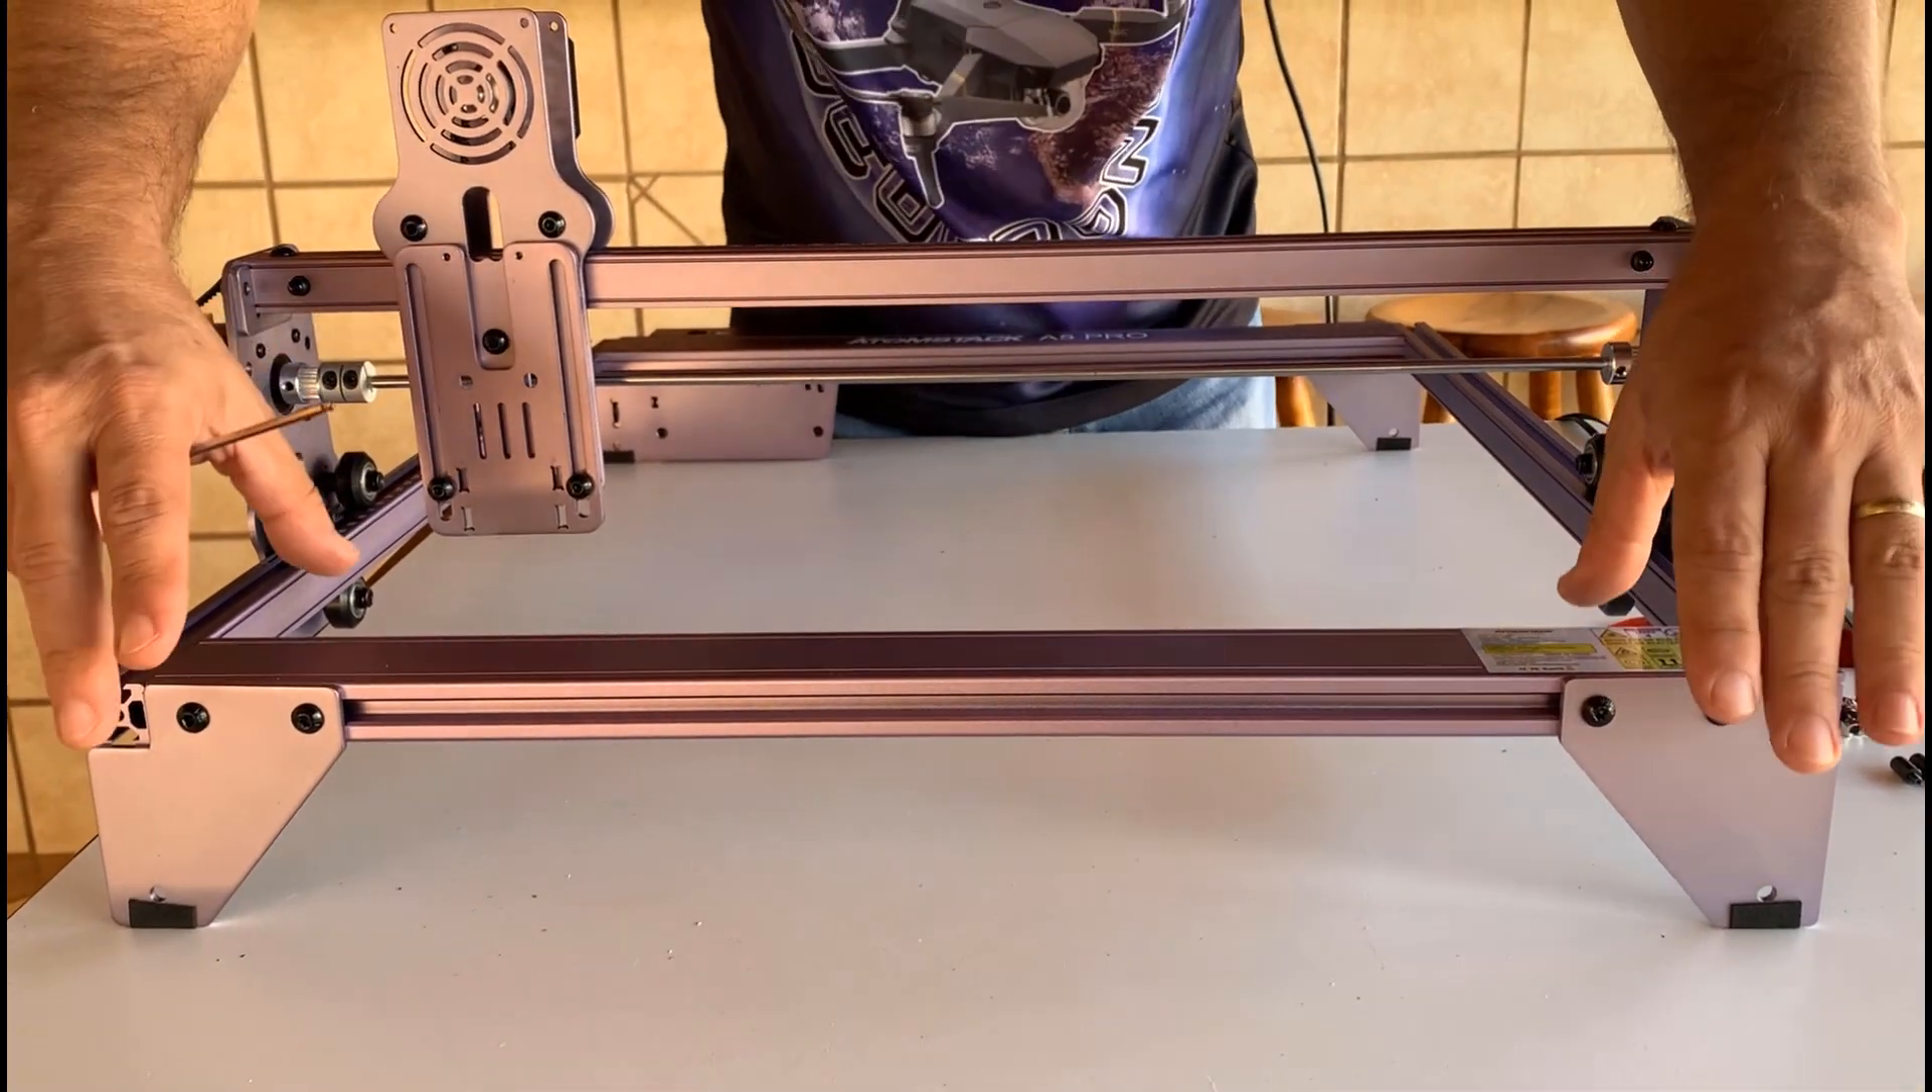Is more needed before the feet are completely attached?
No.